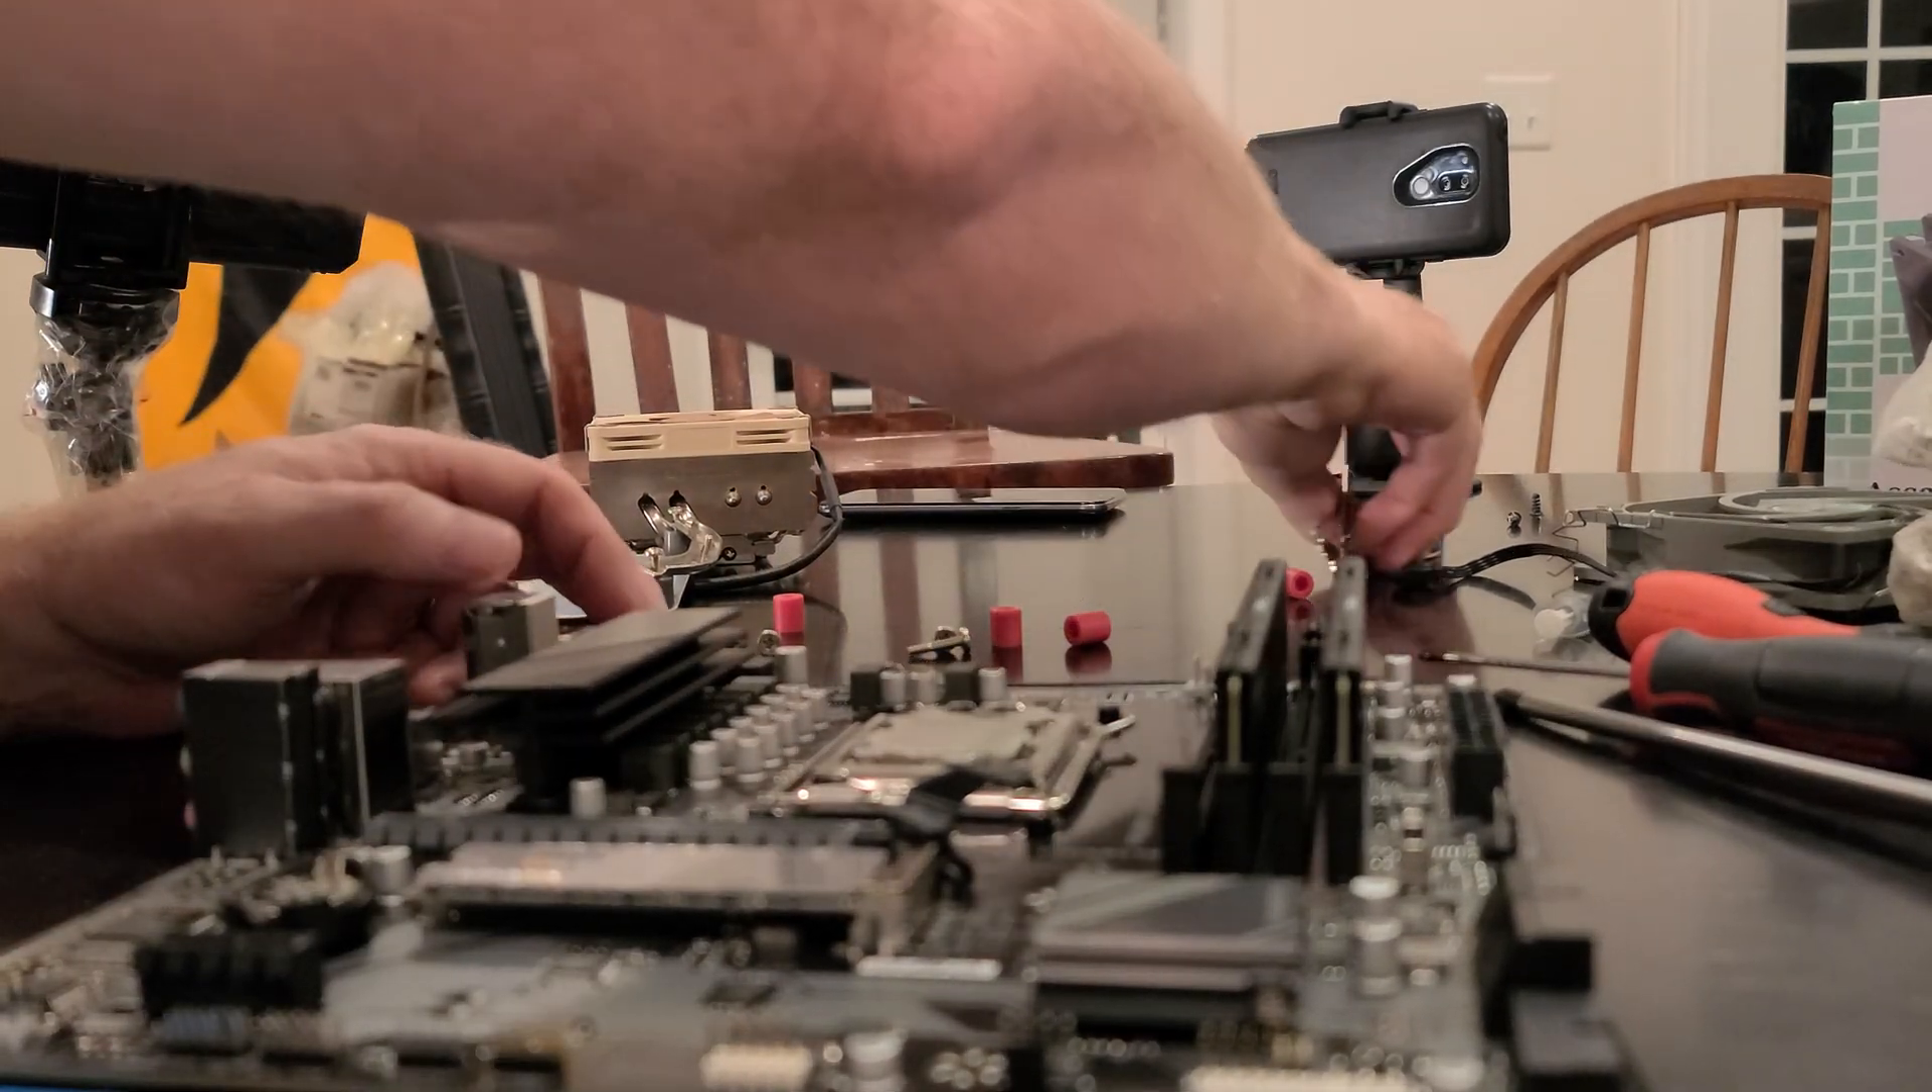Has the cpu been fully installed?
Yes.